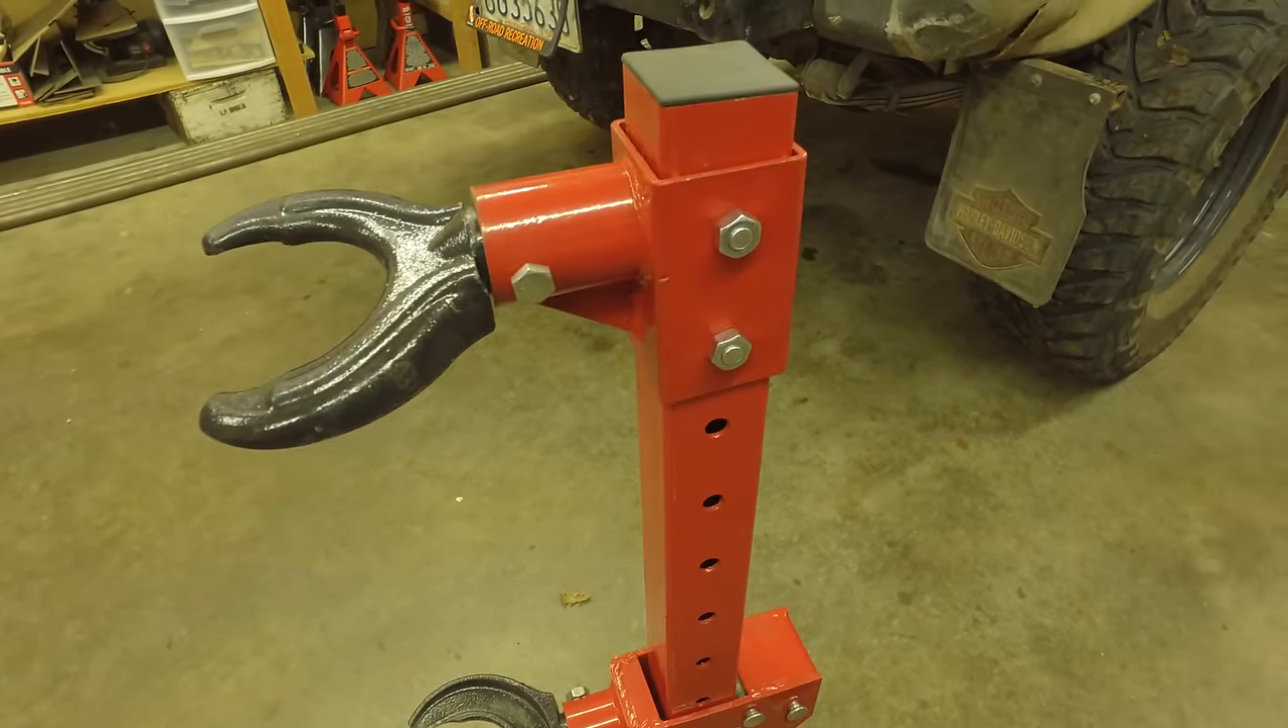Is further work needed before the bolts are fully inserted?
No.